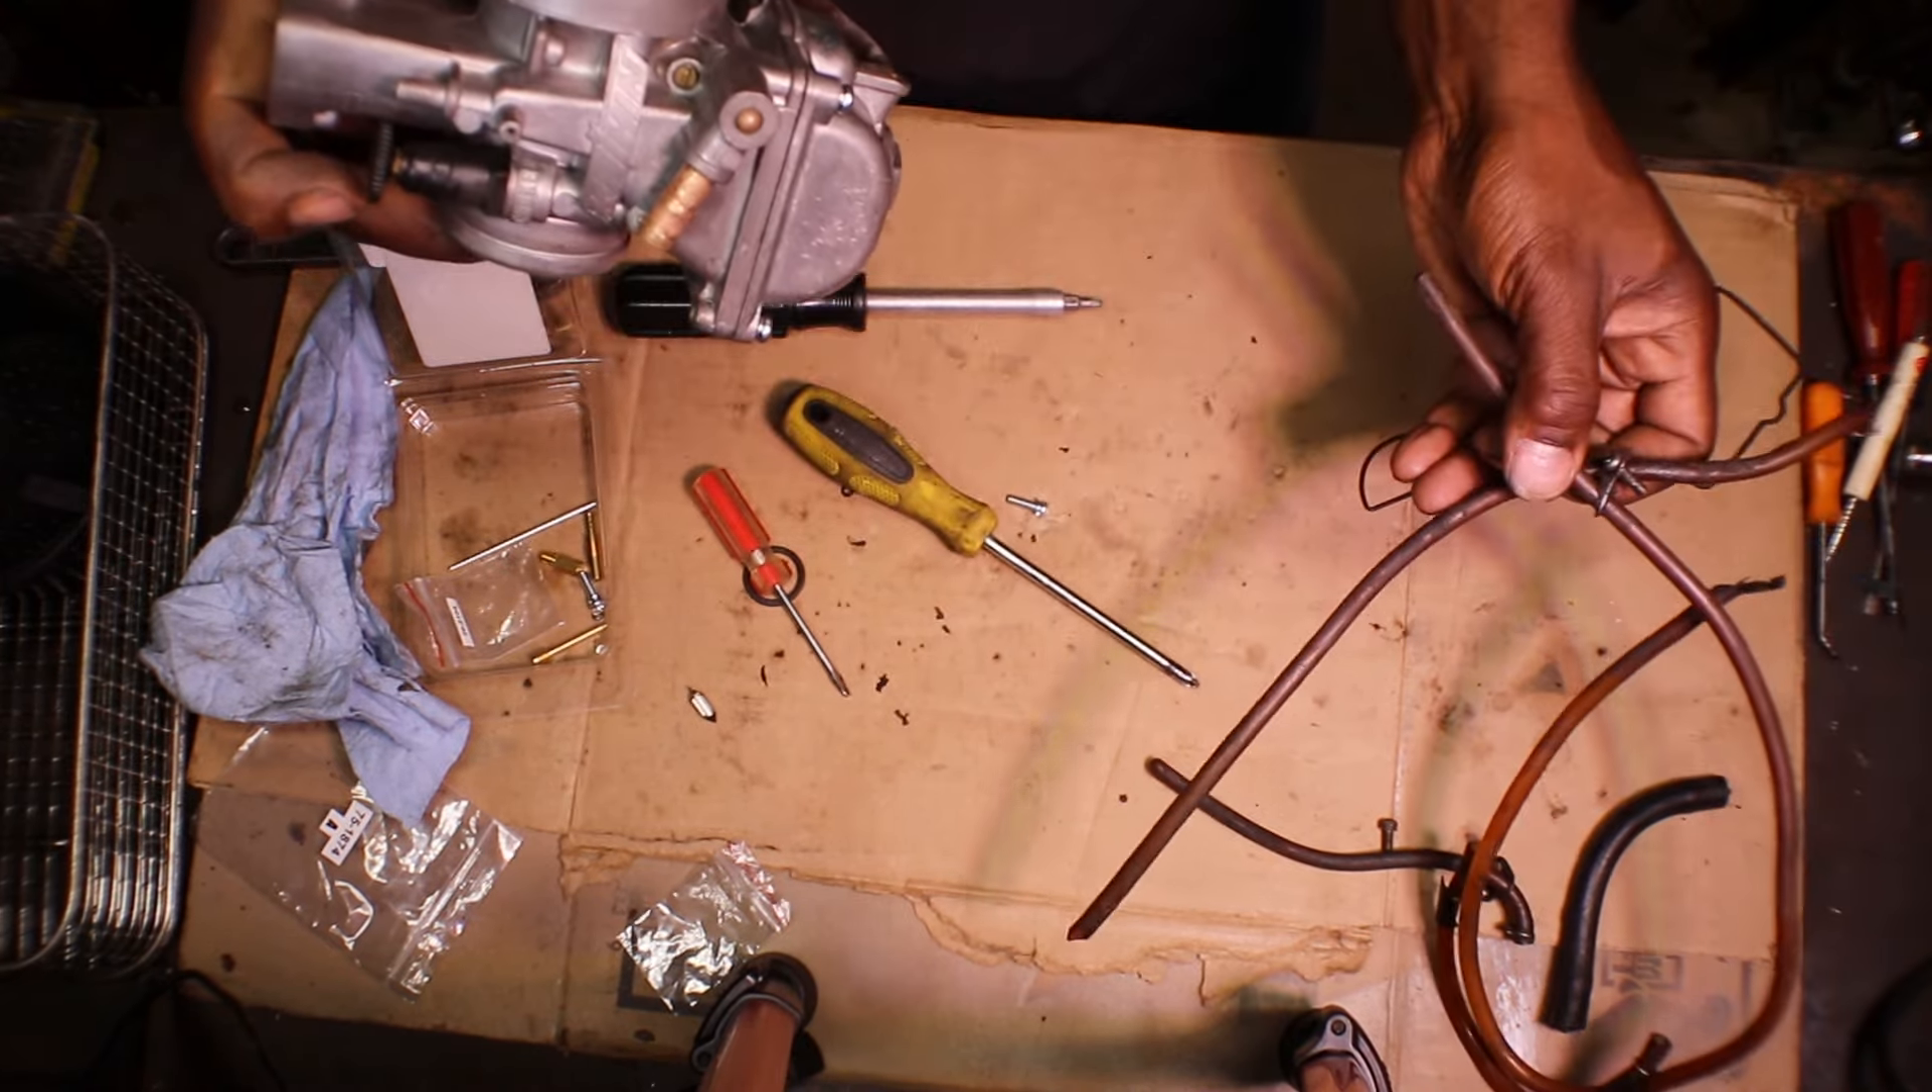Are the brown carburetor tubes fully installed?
No.